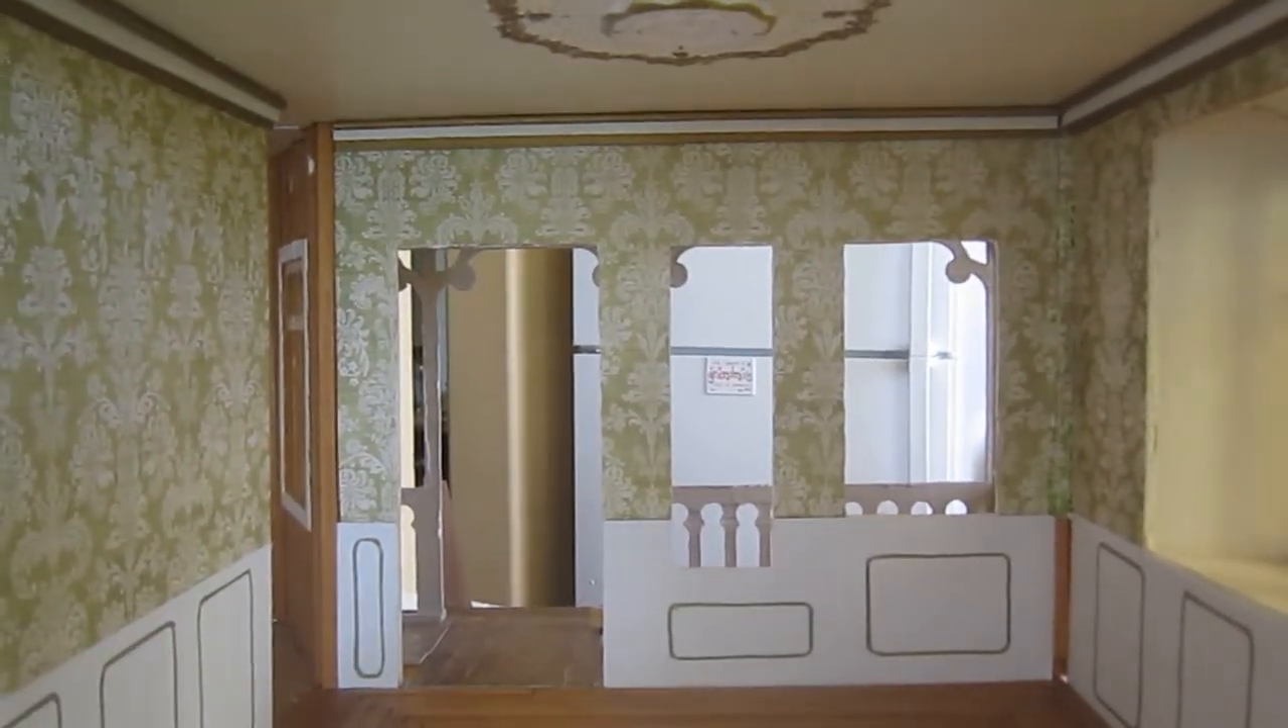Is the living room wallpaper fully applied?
Yes.